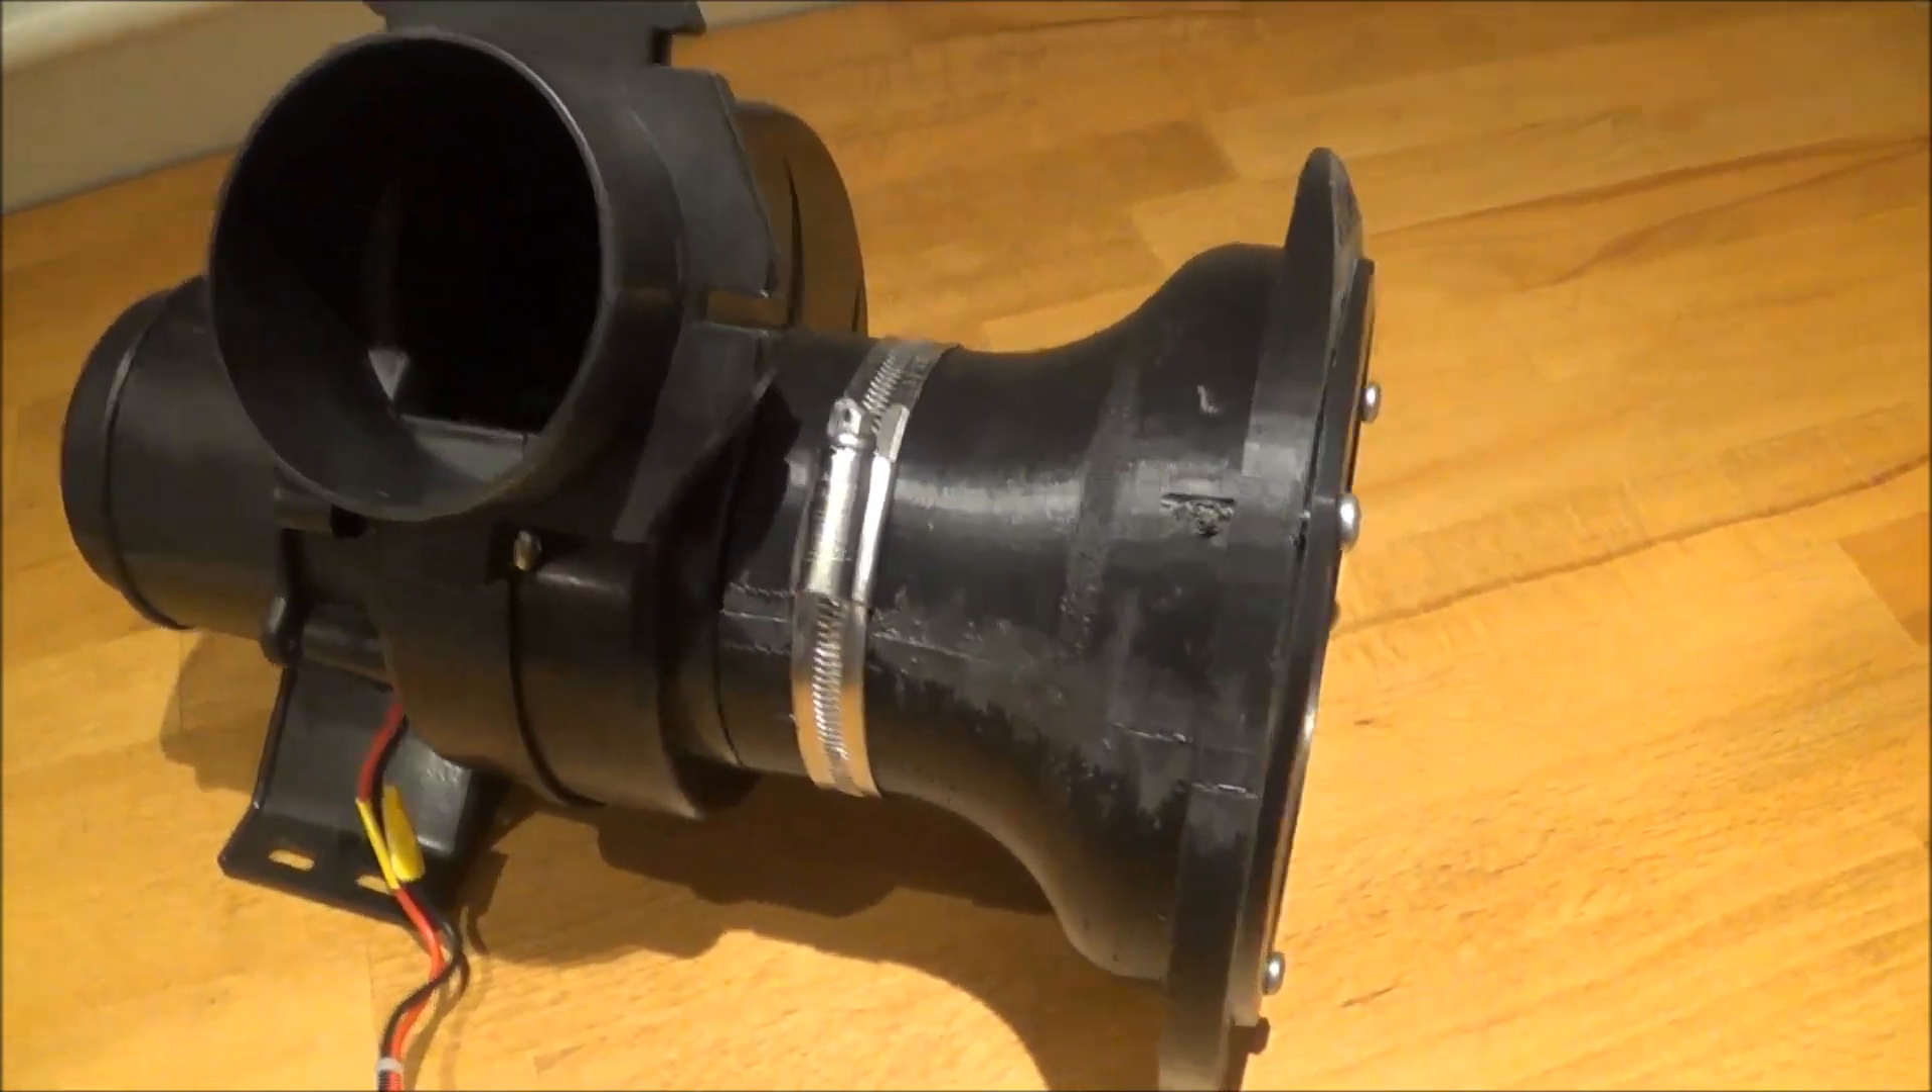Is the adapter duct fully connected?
Yes.